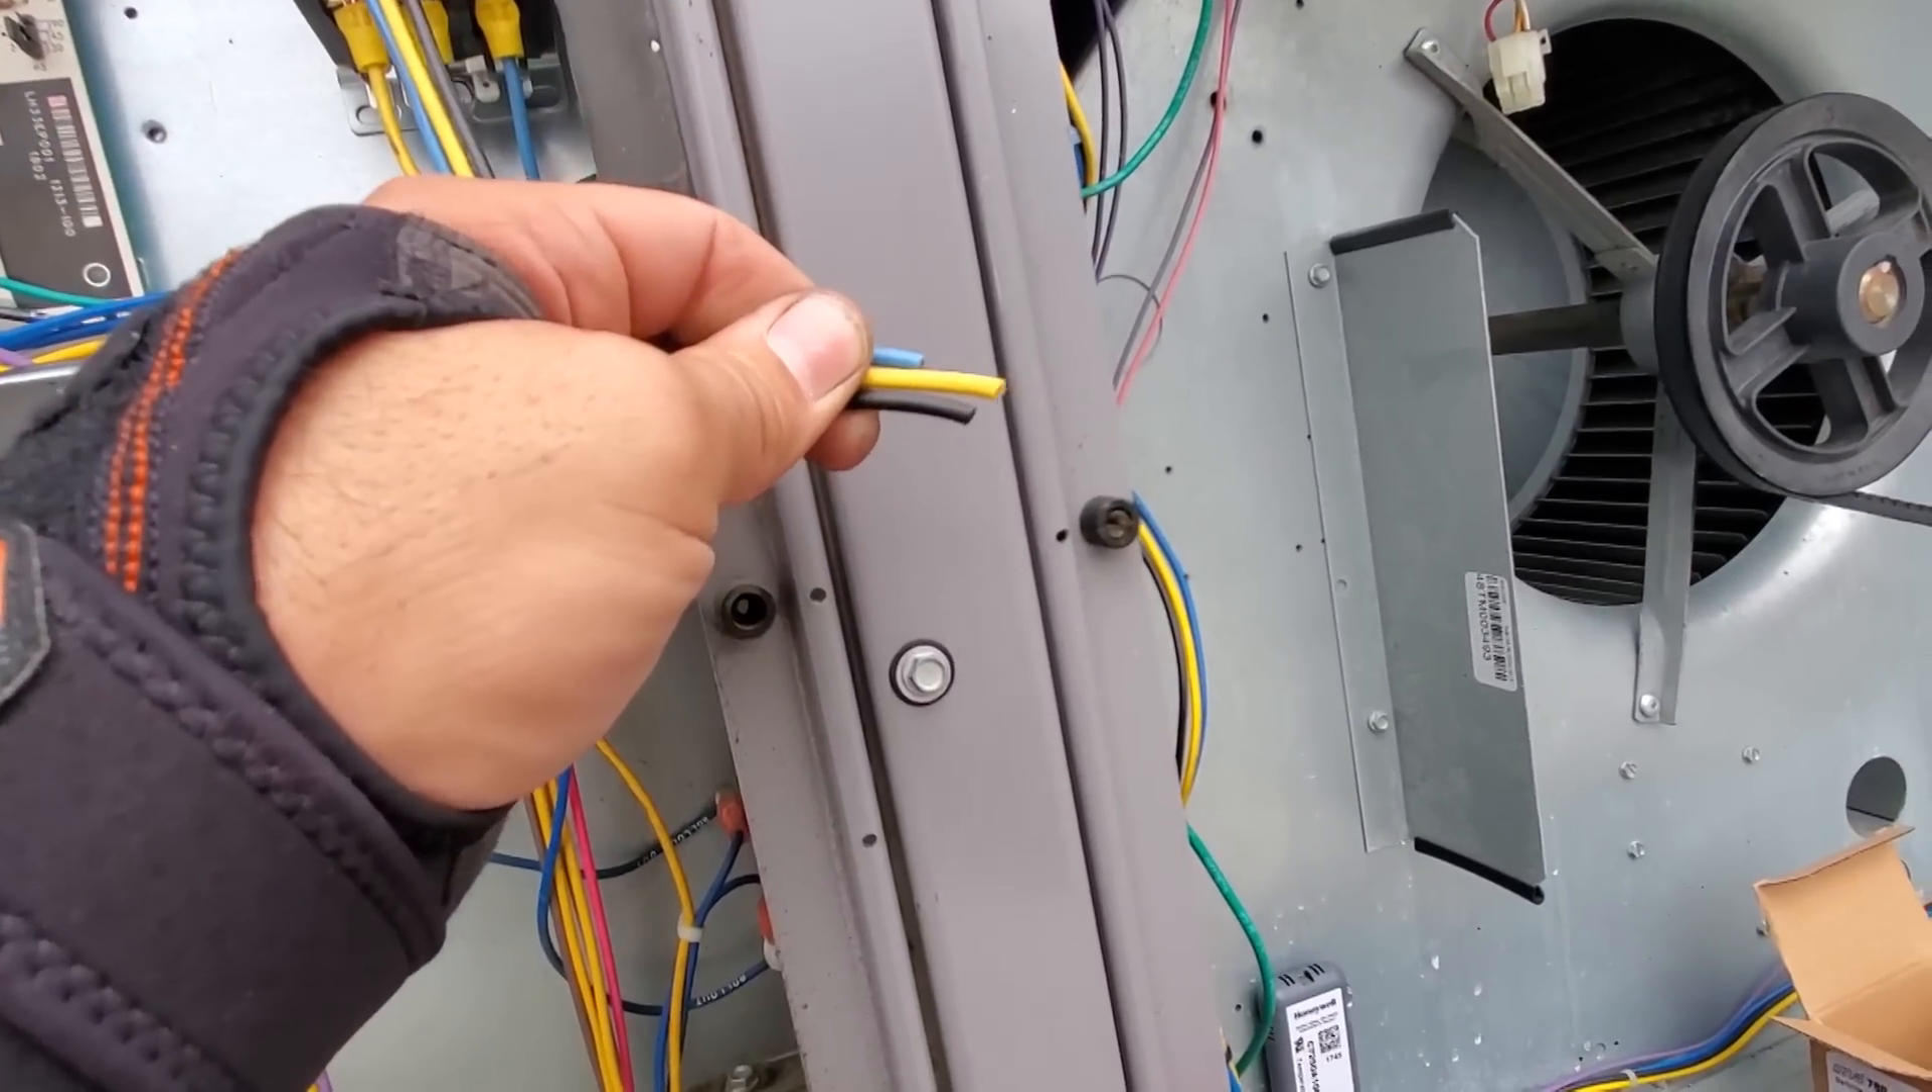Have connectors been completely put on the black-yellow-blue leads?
No.